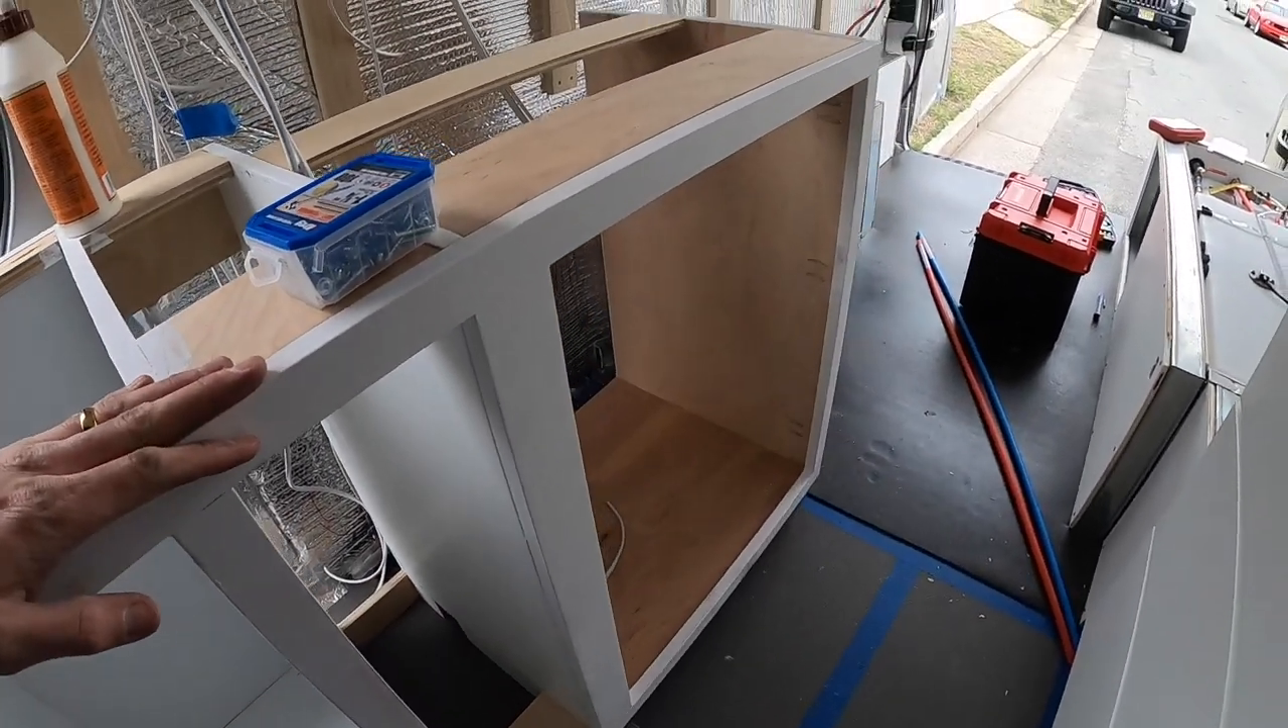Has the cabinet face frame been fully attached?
Yes.